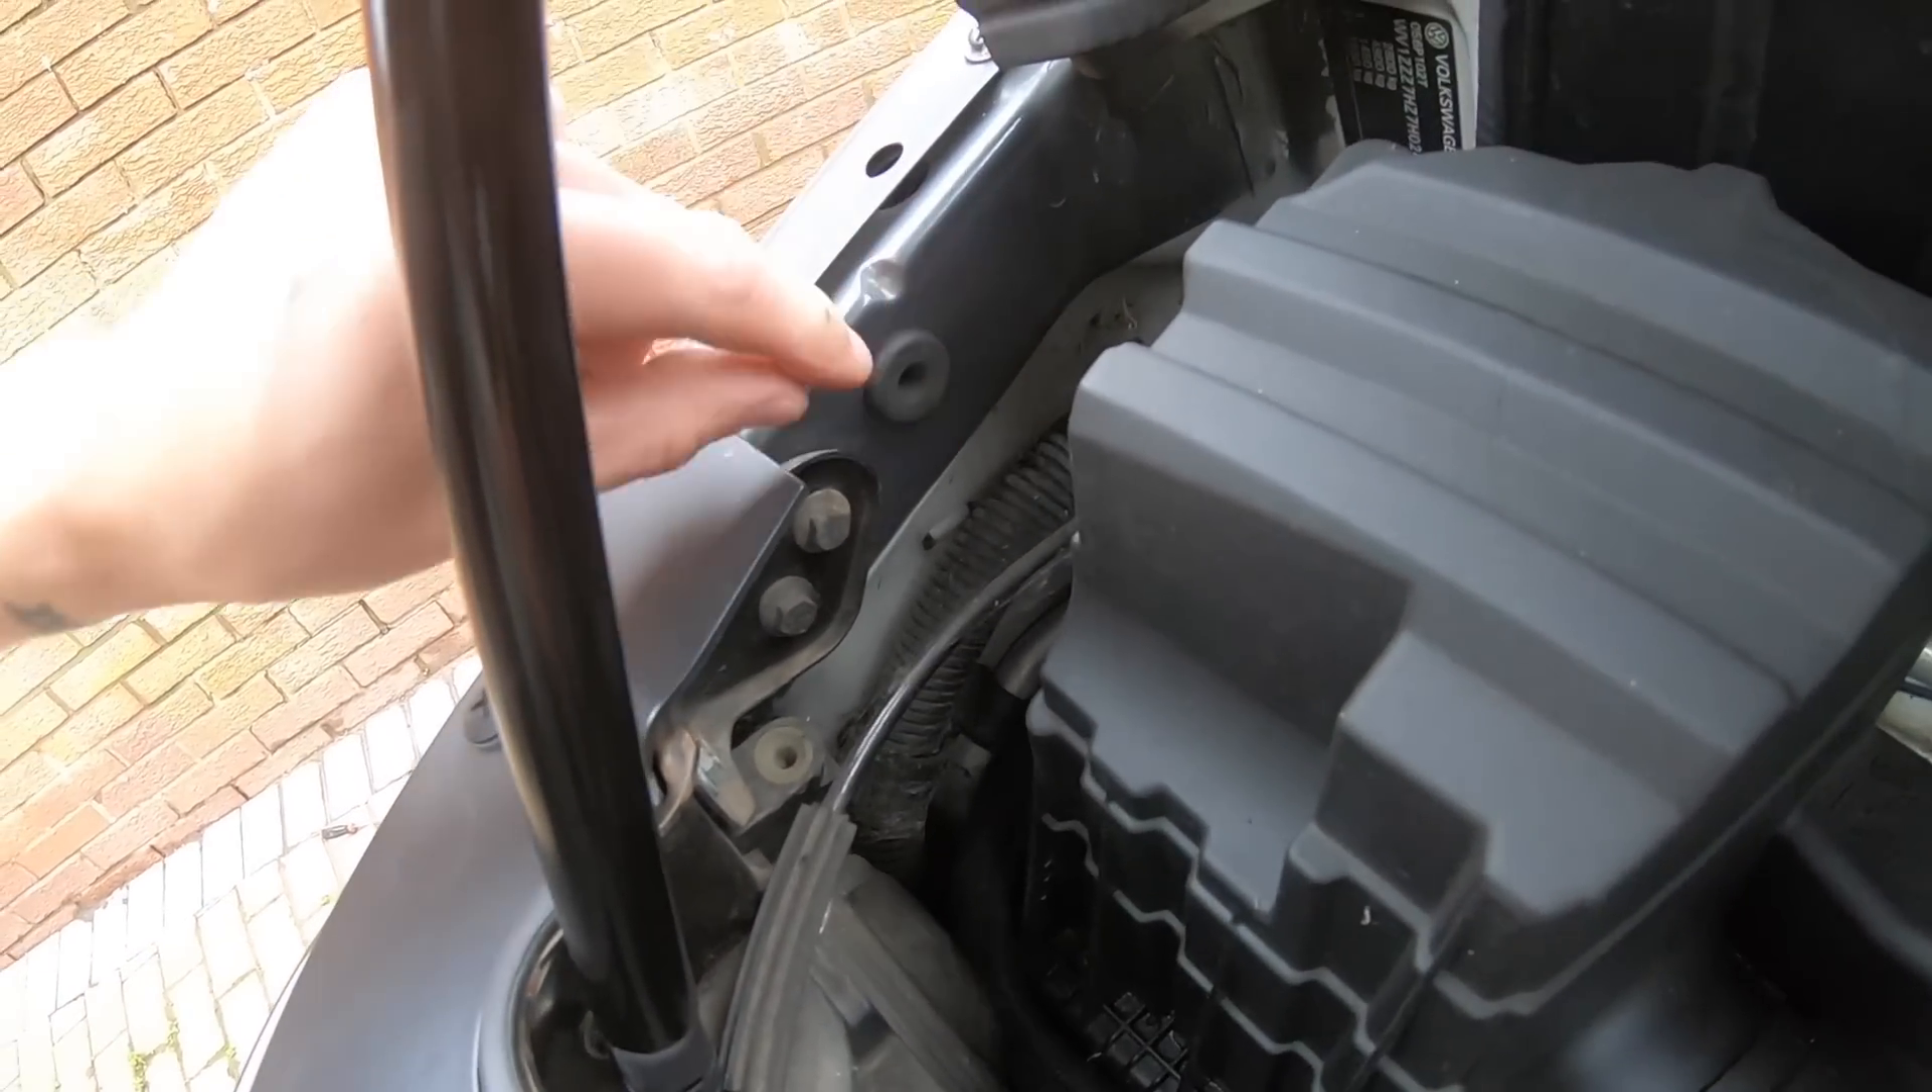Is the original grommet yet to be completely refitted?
No.